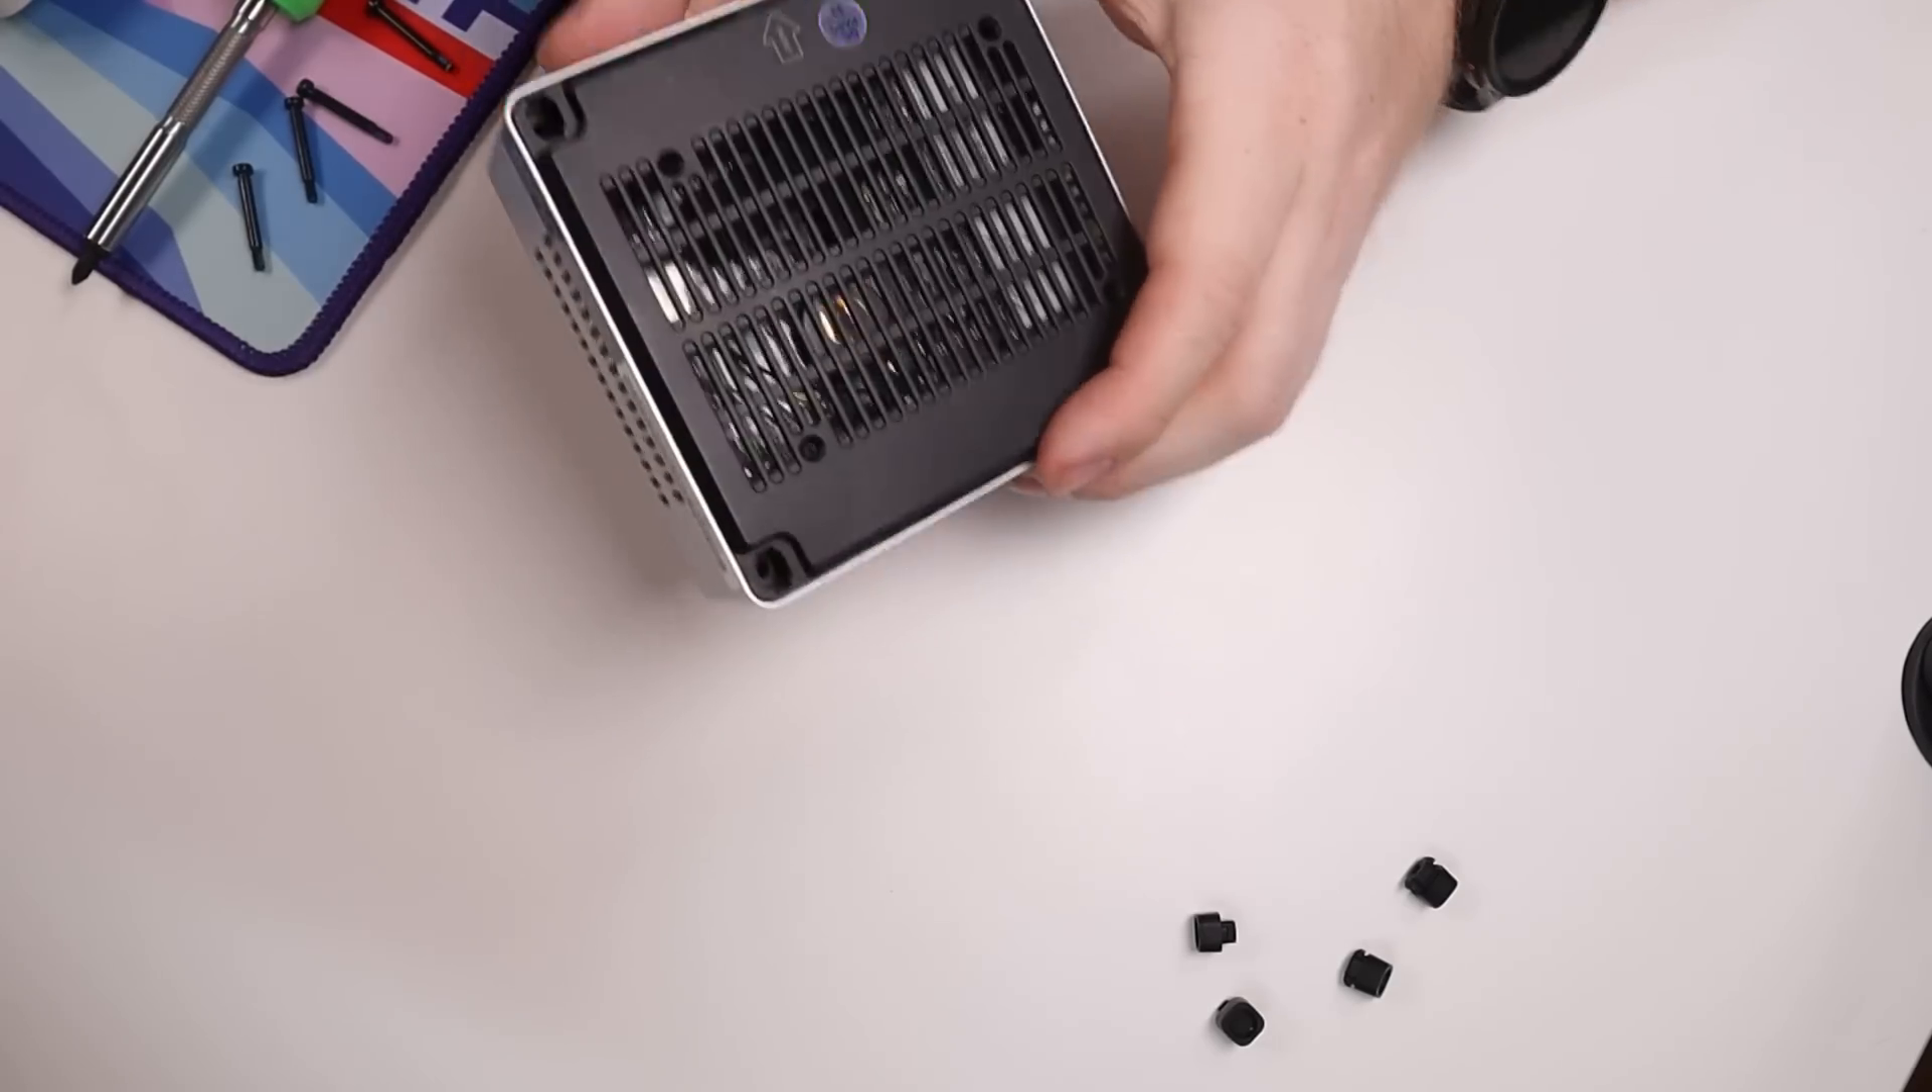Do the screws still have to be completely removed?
No.